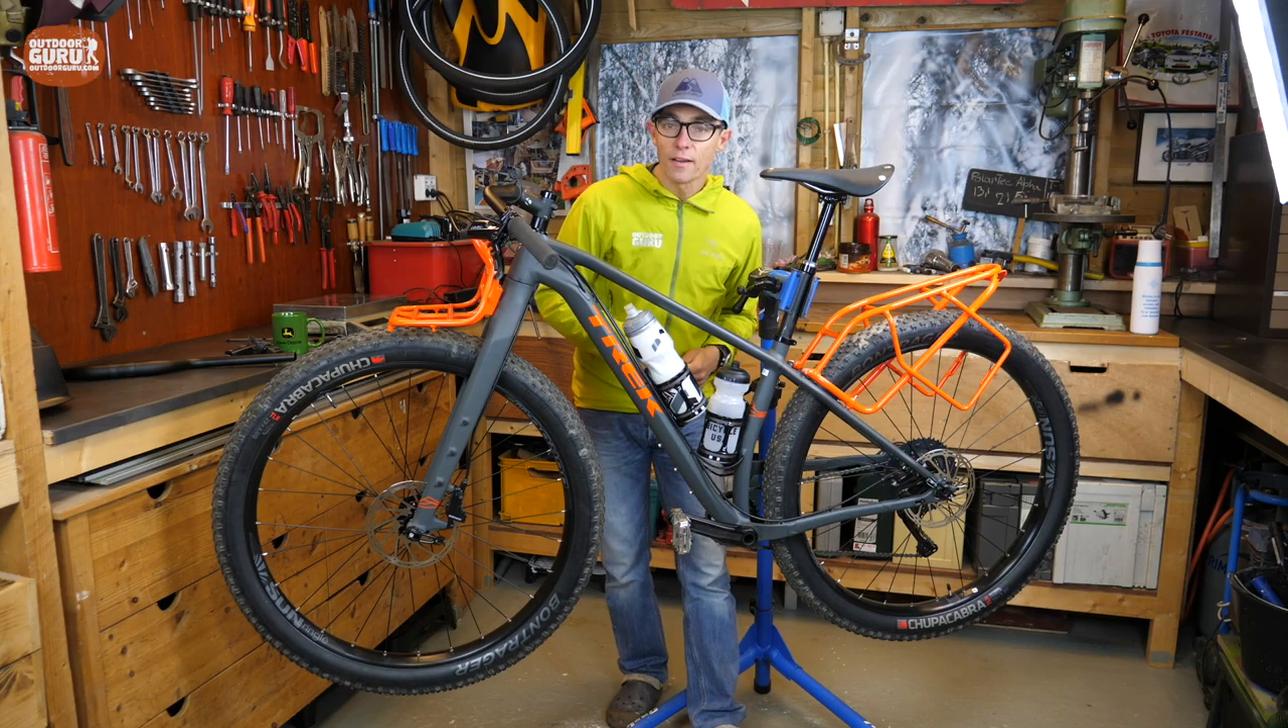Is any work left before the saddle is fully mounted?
No.